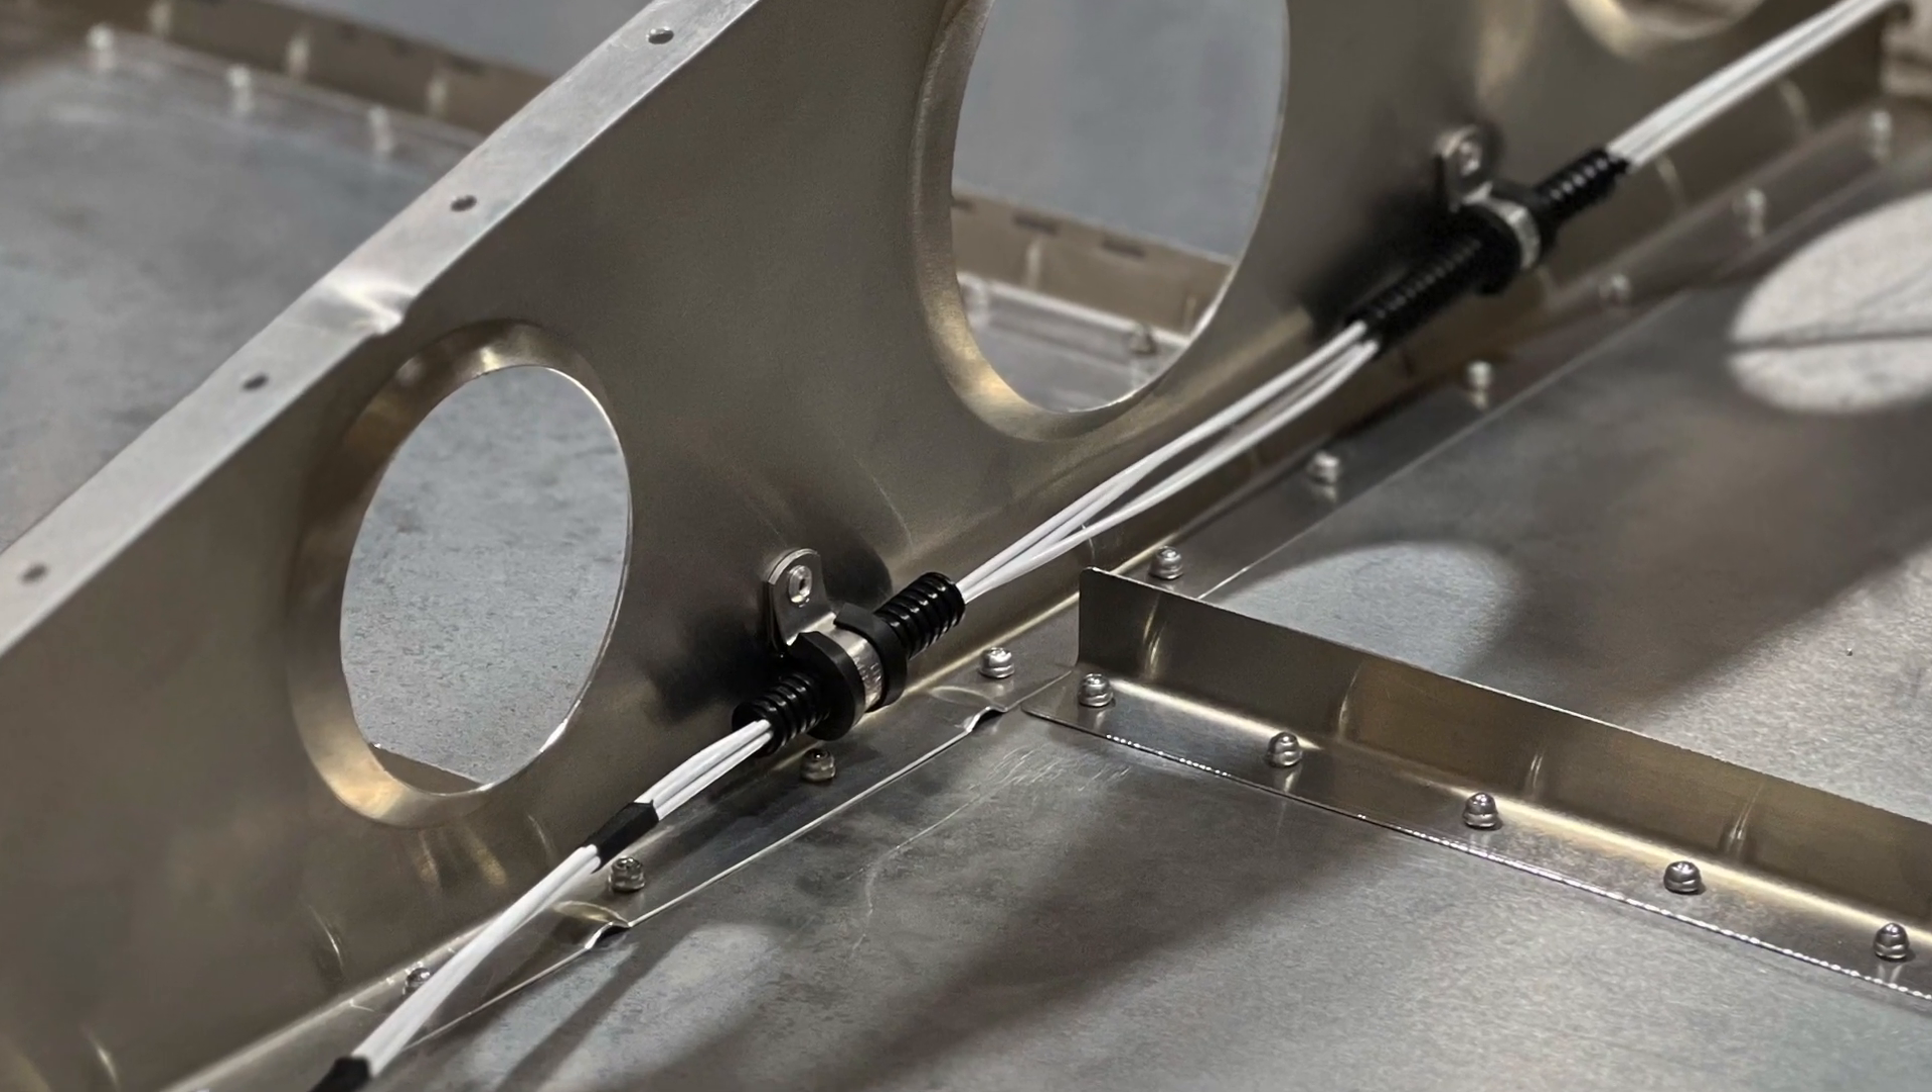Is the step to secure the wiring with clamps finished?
Yes.